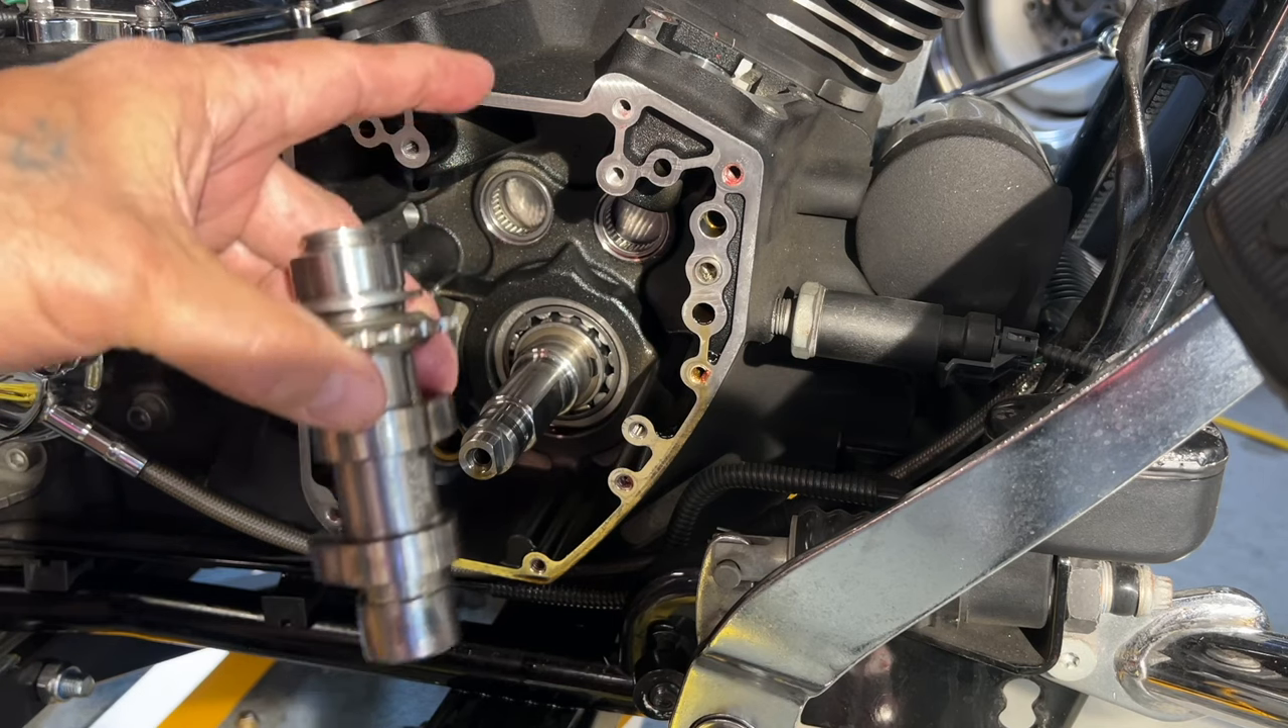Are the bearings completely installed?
Yes.